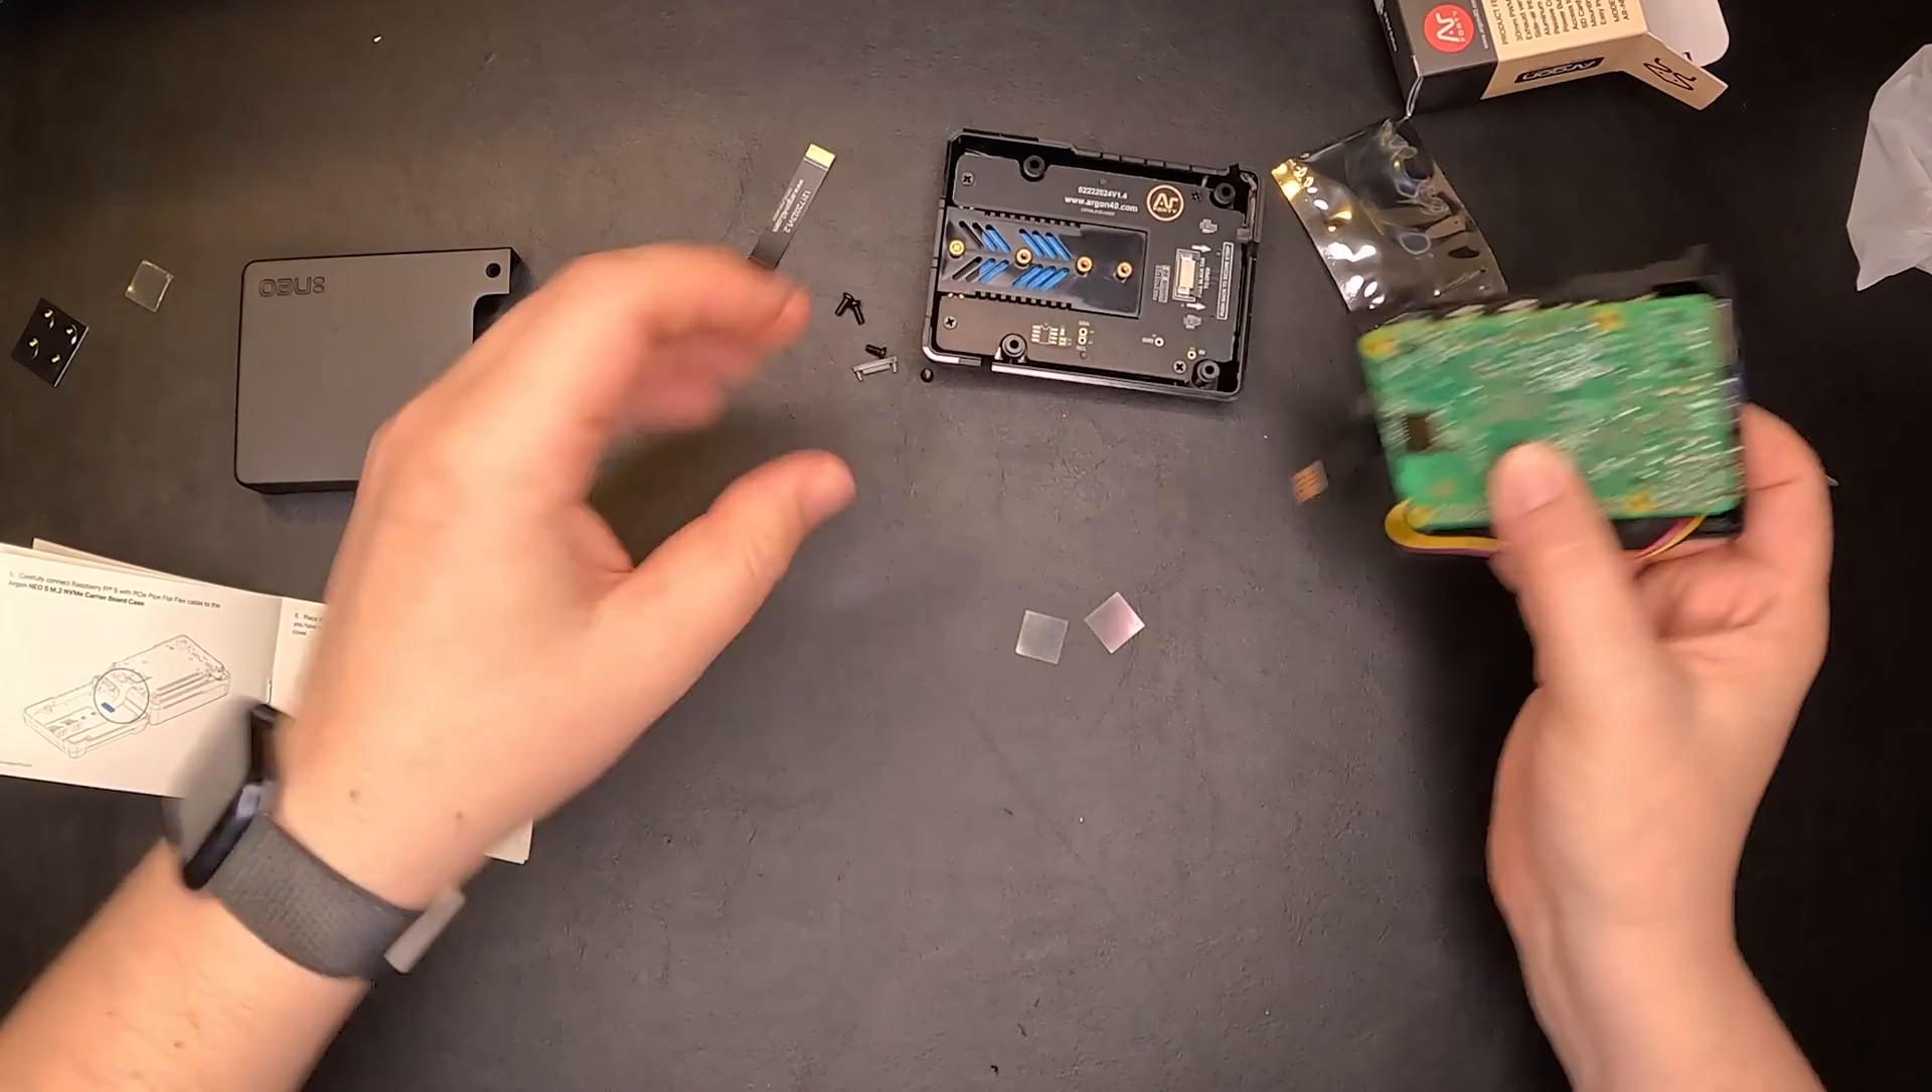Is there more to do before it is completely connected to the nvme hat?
Yes.